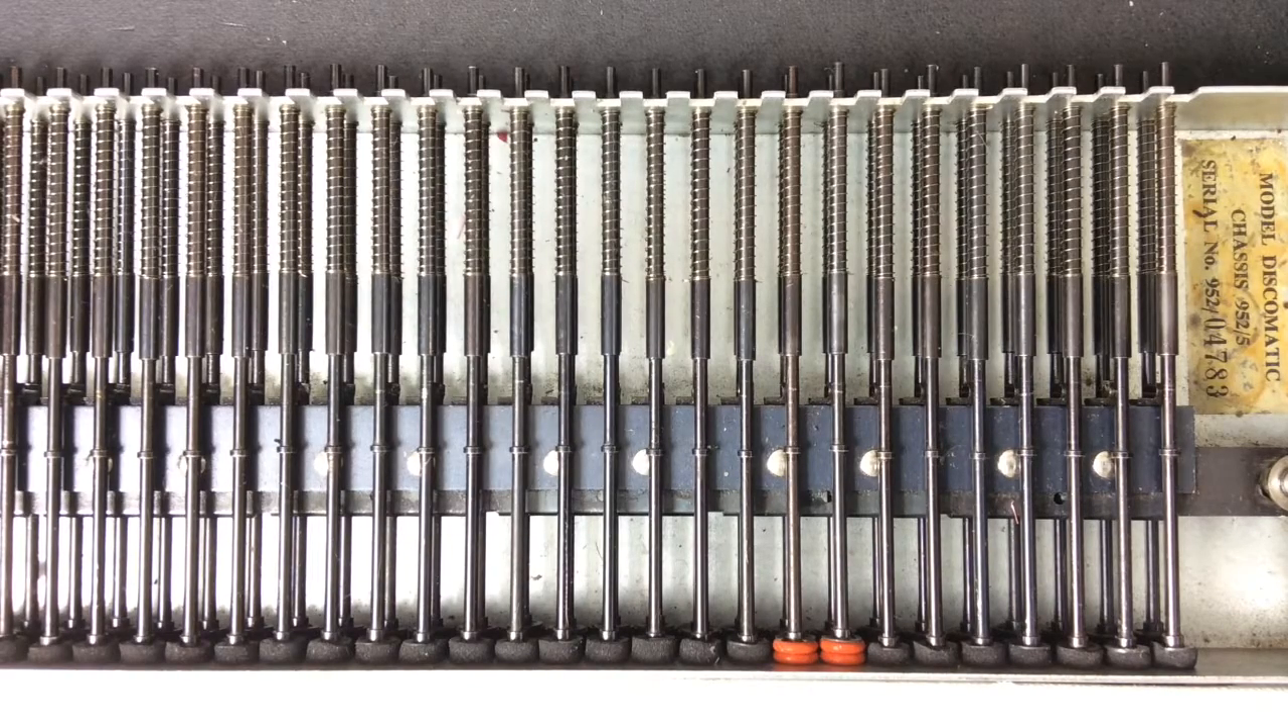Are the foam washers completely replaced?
No.